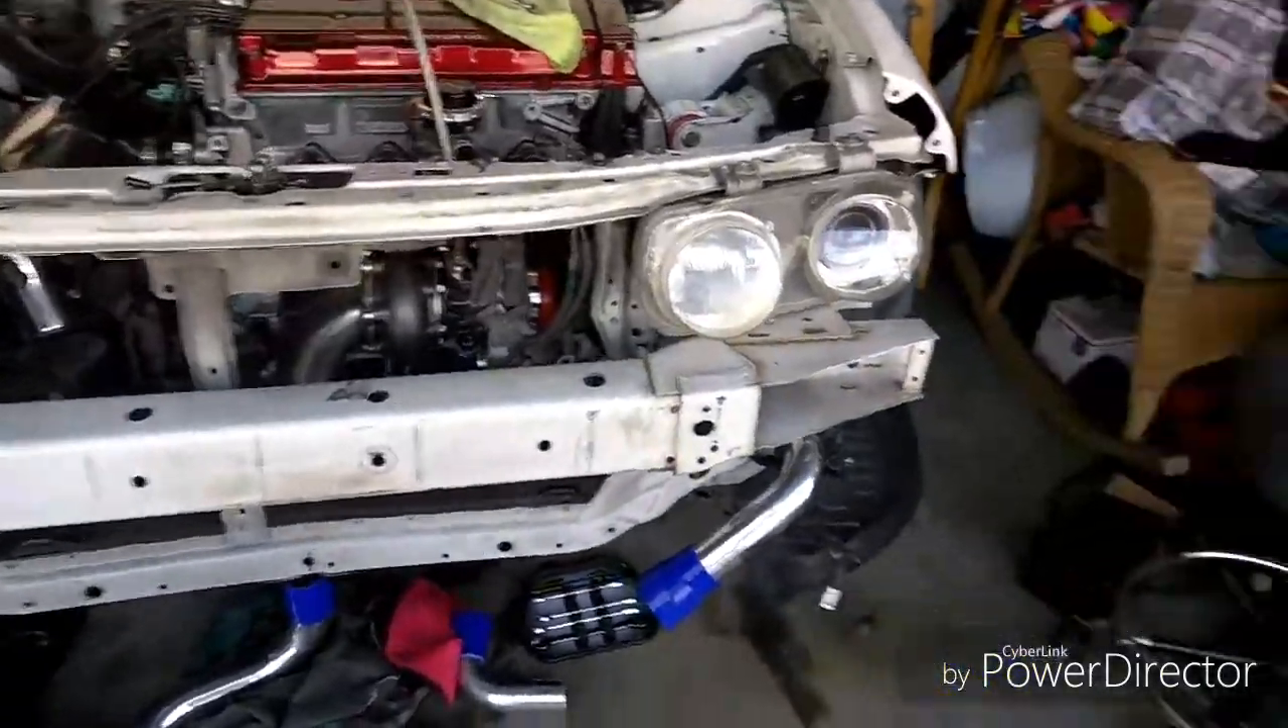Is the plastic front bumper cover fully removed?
Yes.